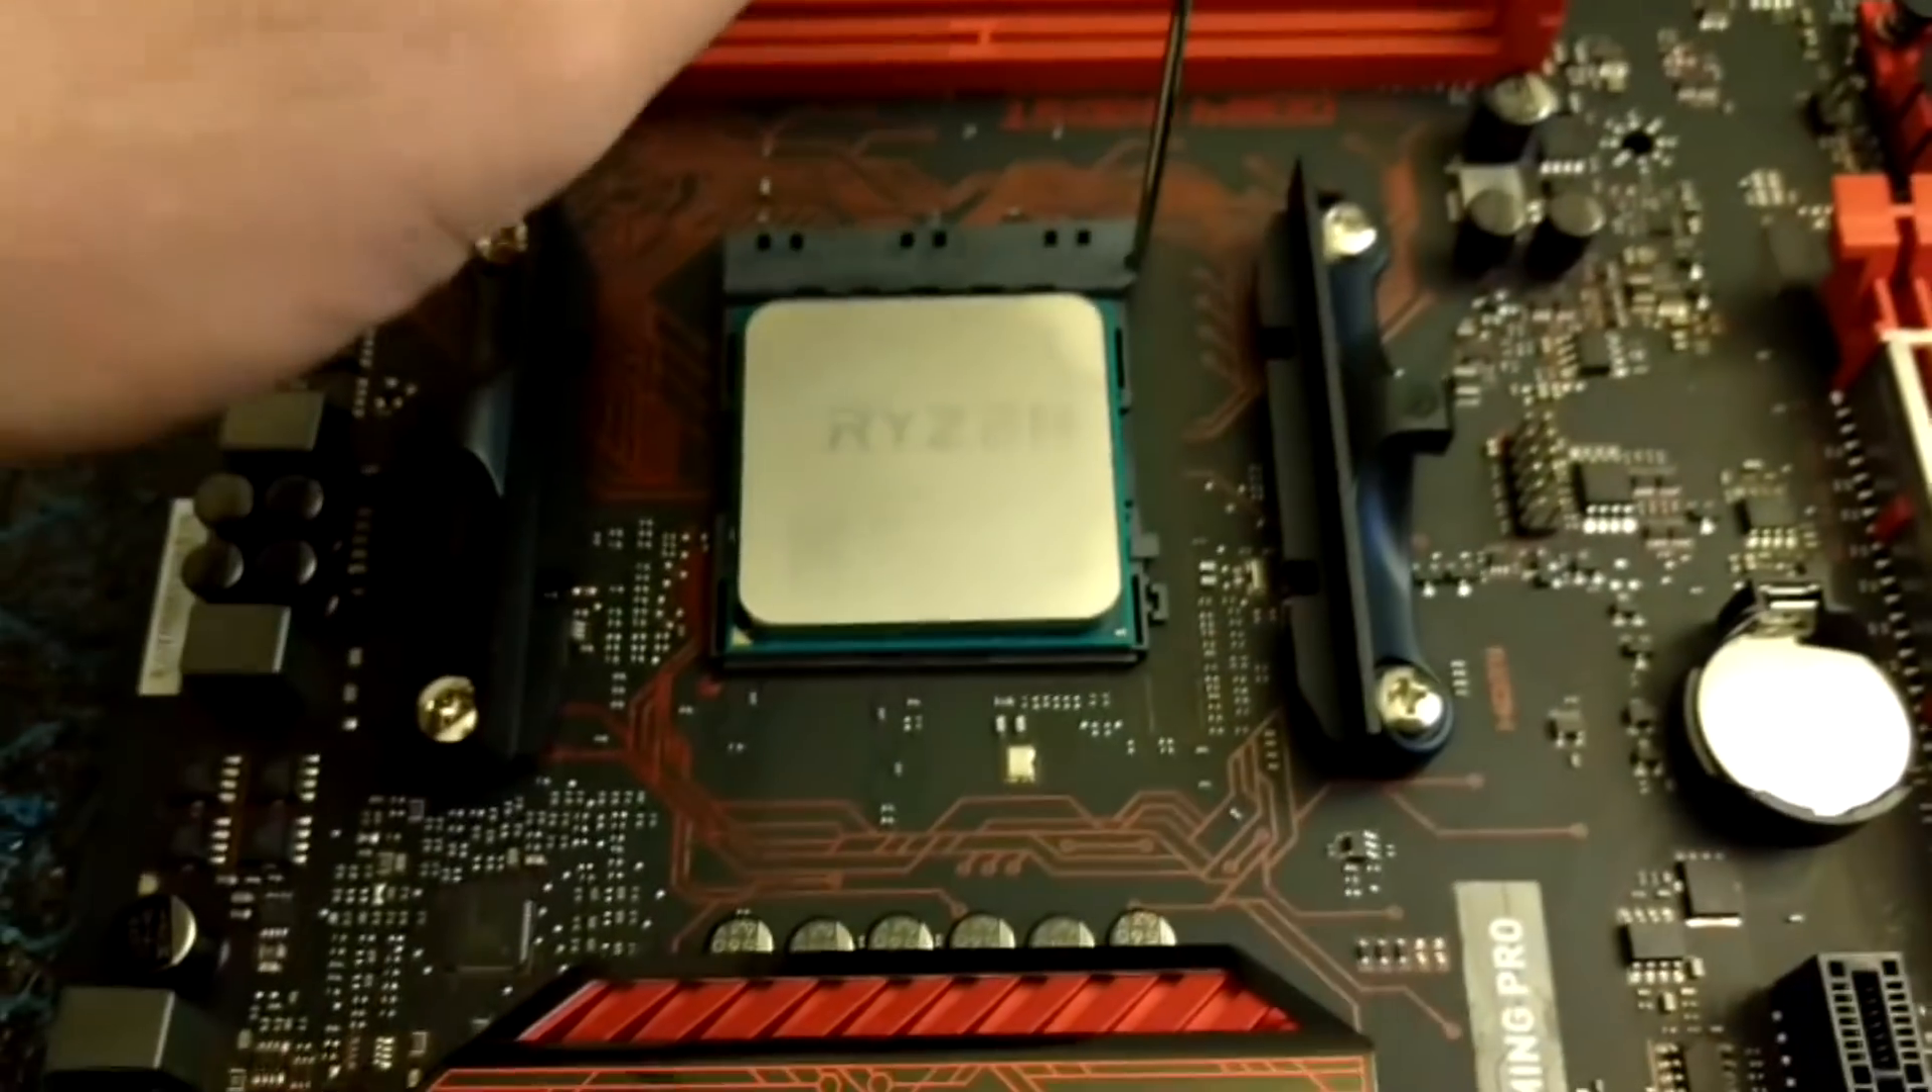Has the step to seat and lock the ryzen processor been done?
No.